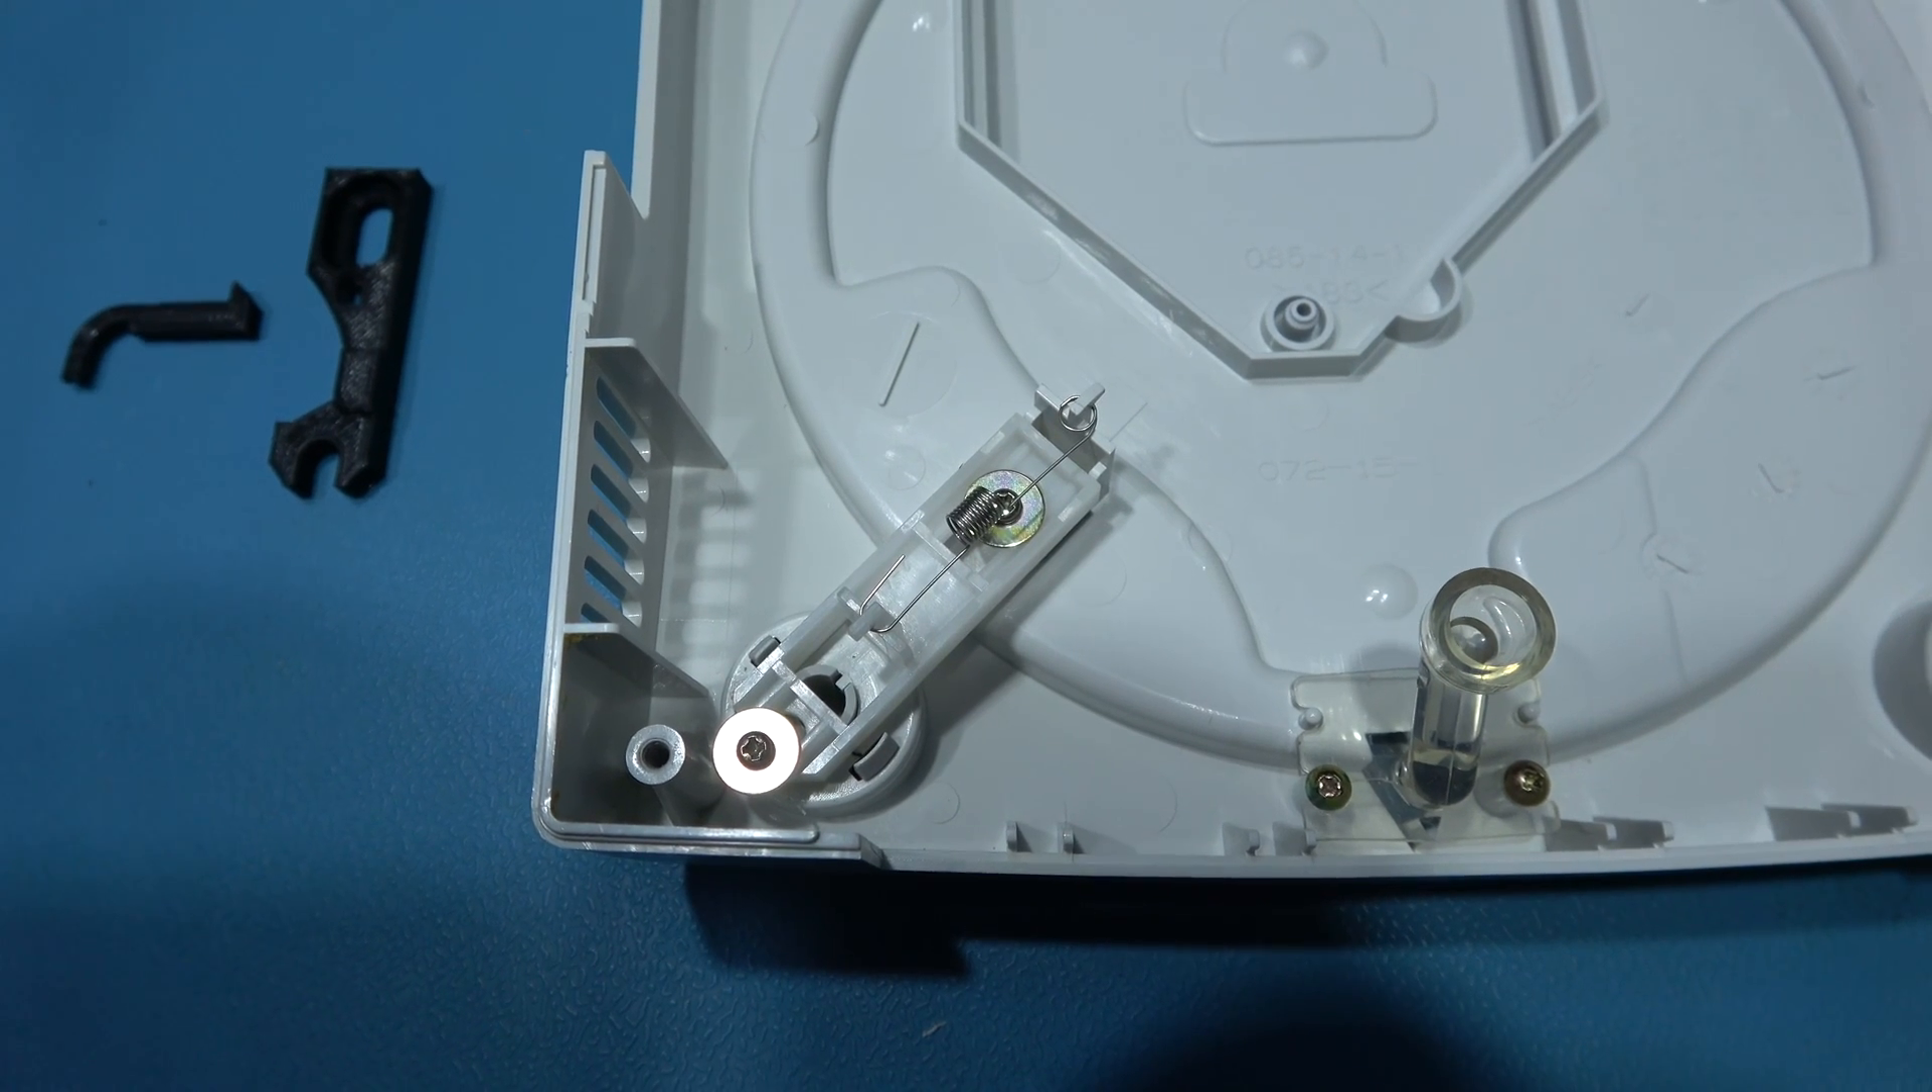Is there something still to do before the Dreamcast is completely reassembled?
Yes.